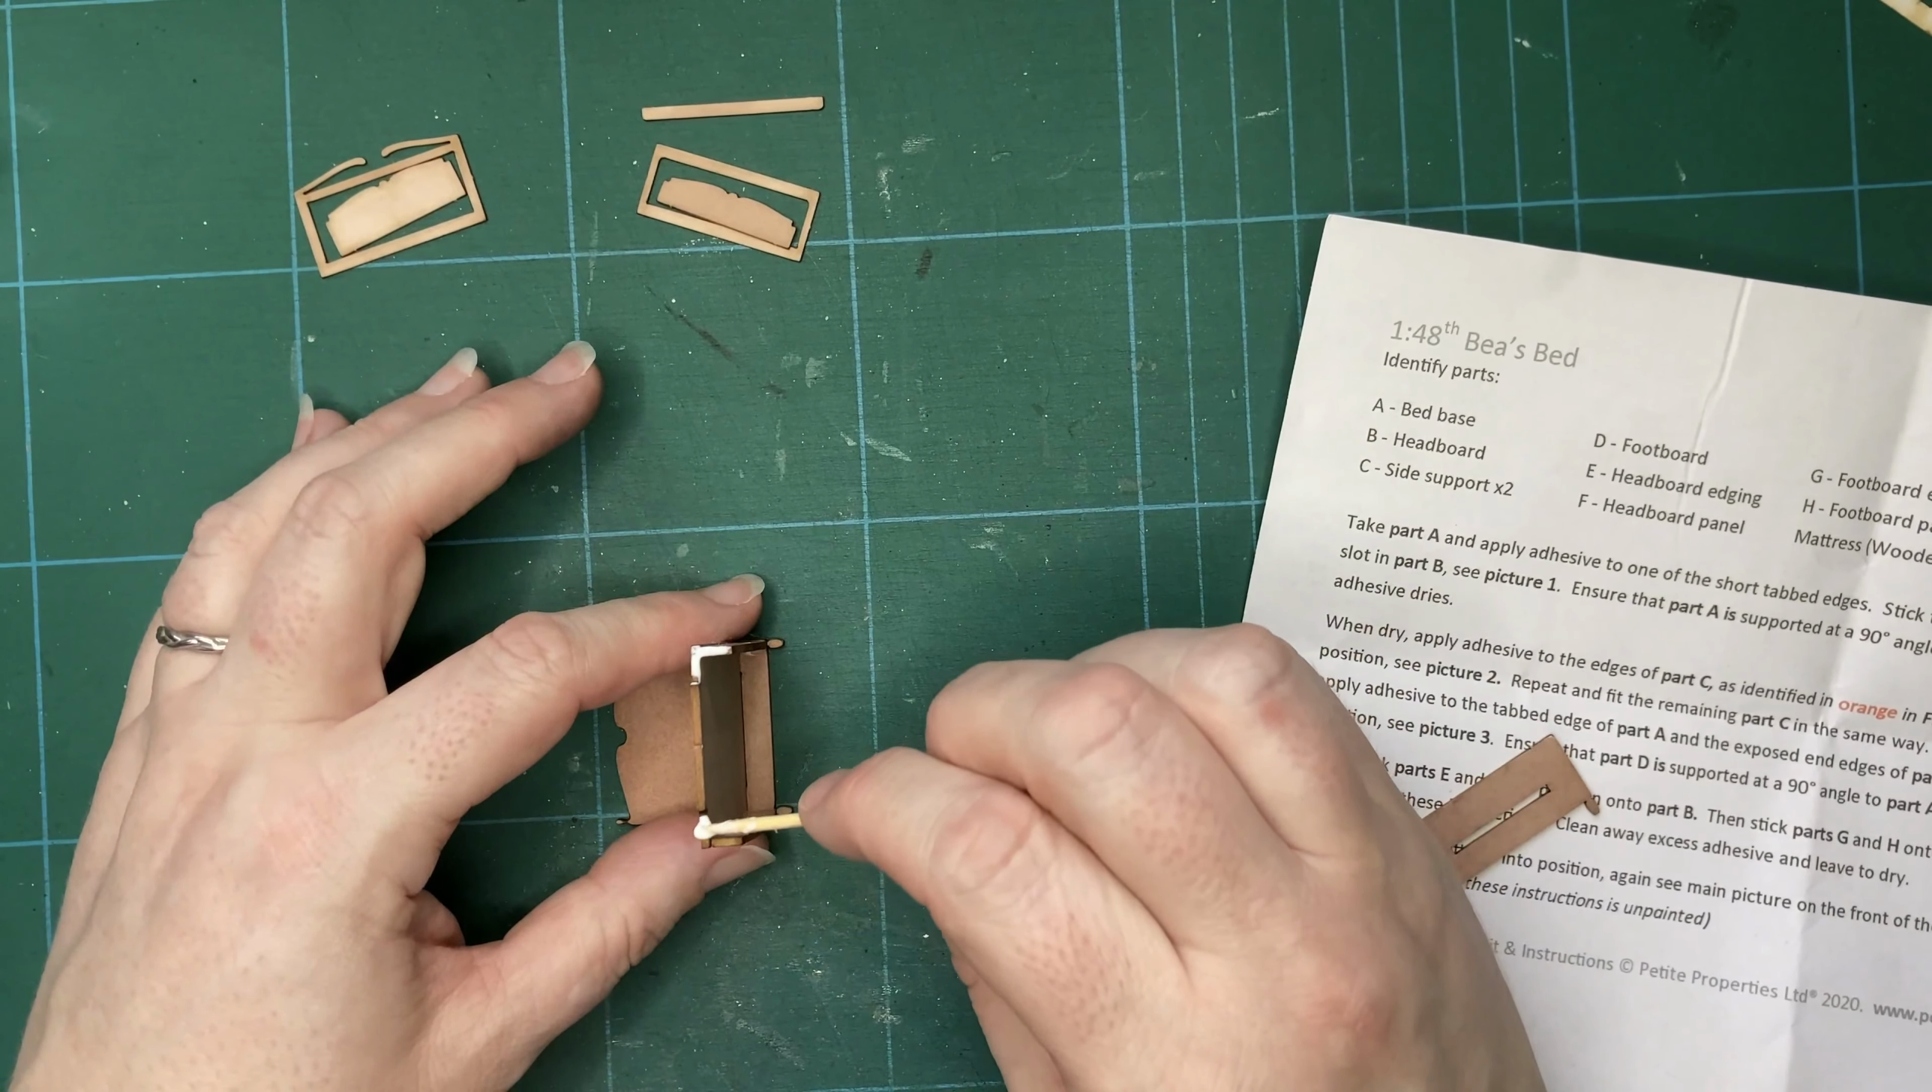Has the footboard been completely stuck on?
No.